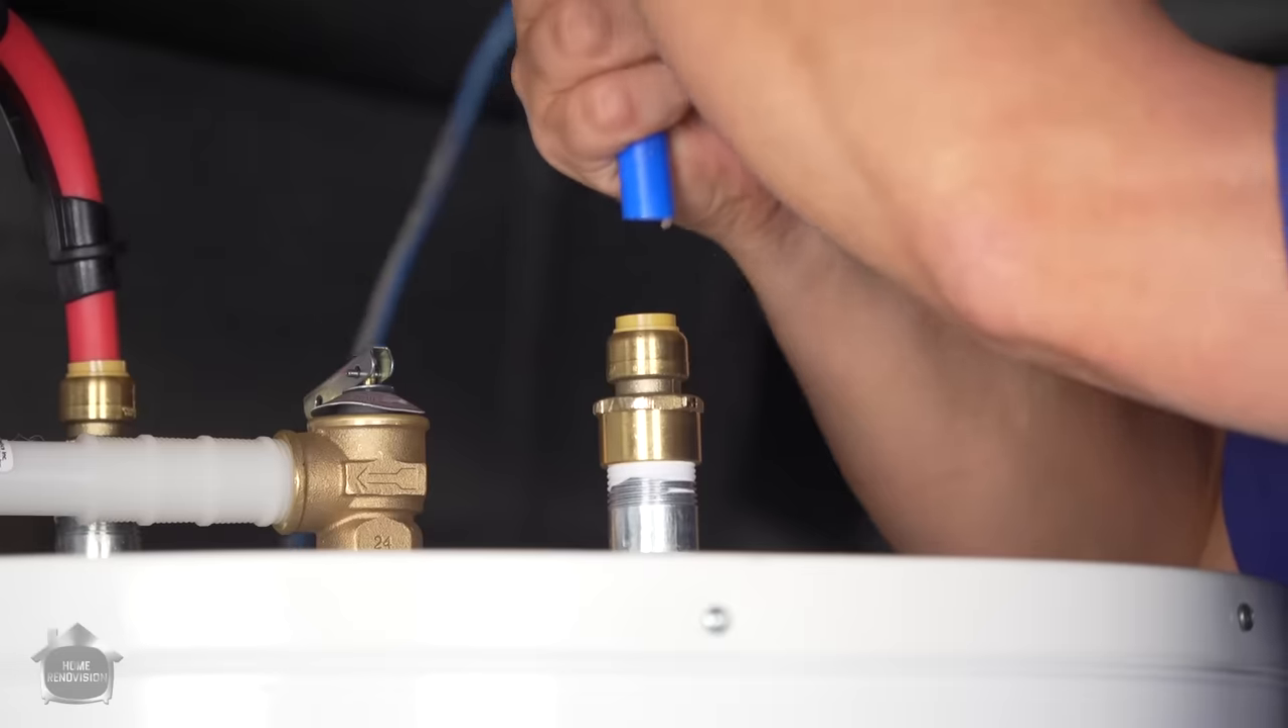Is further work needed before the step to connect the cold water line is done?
Yes.